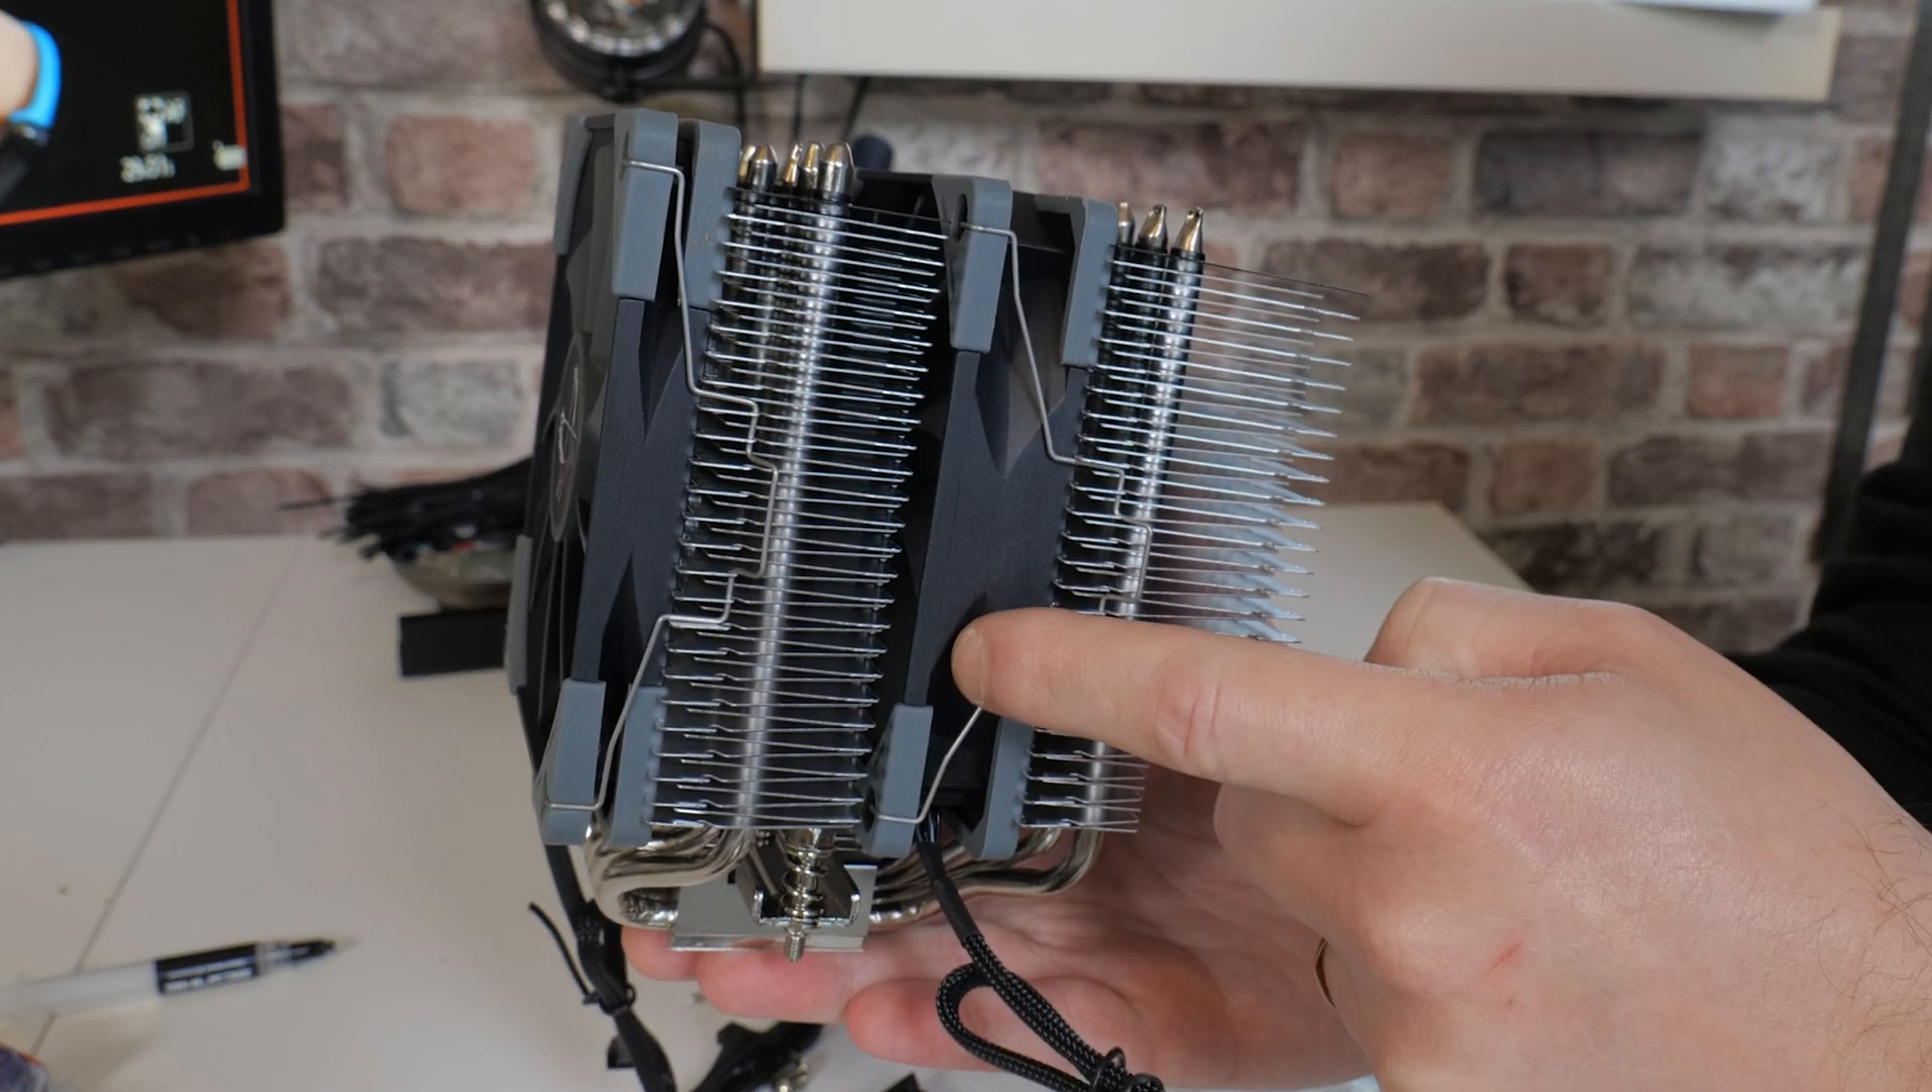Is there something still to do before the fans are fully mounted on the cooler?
No.